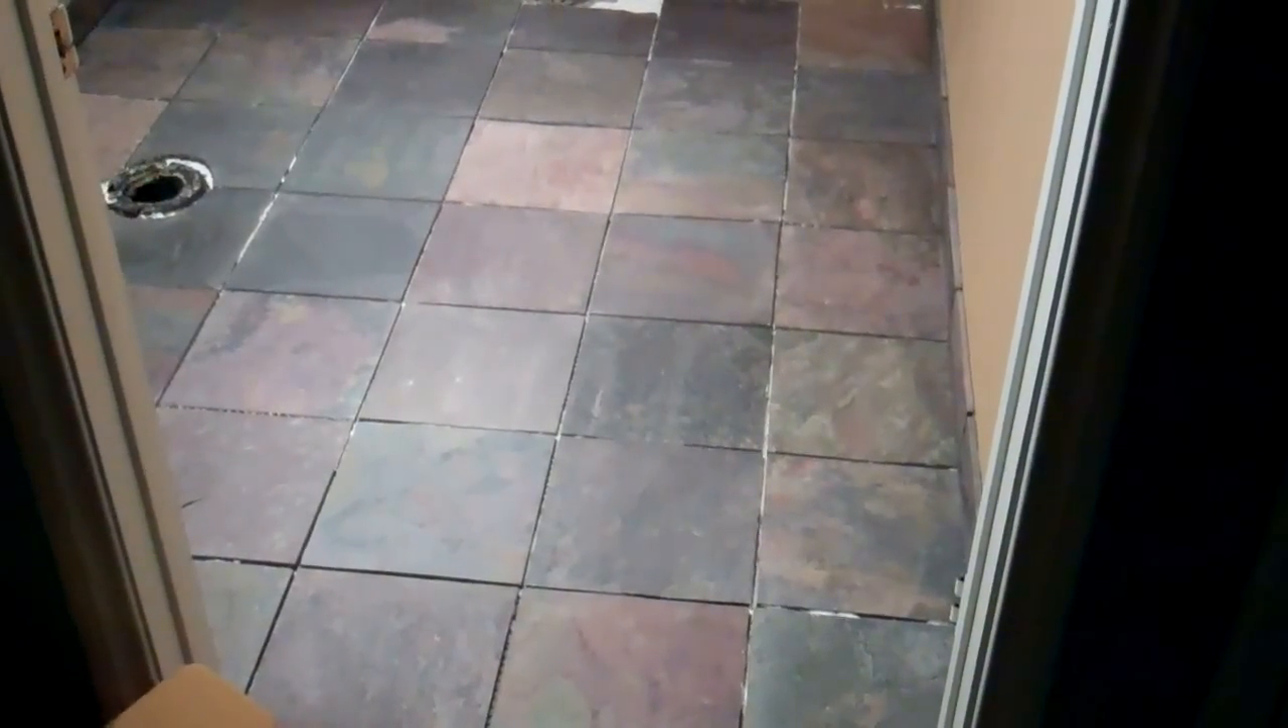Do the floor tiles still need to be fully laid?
No.